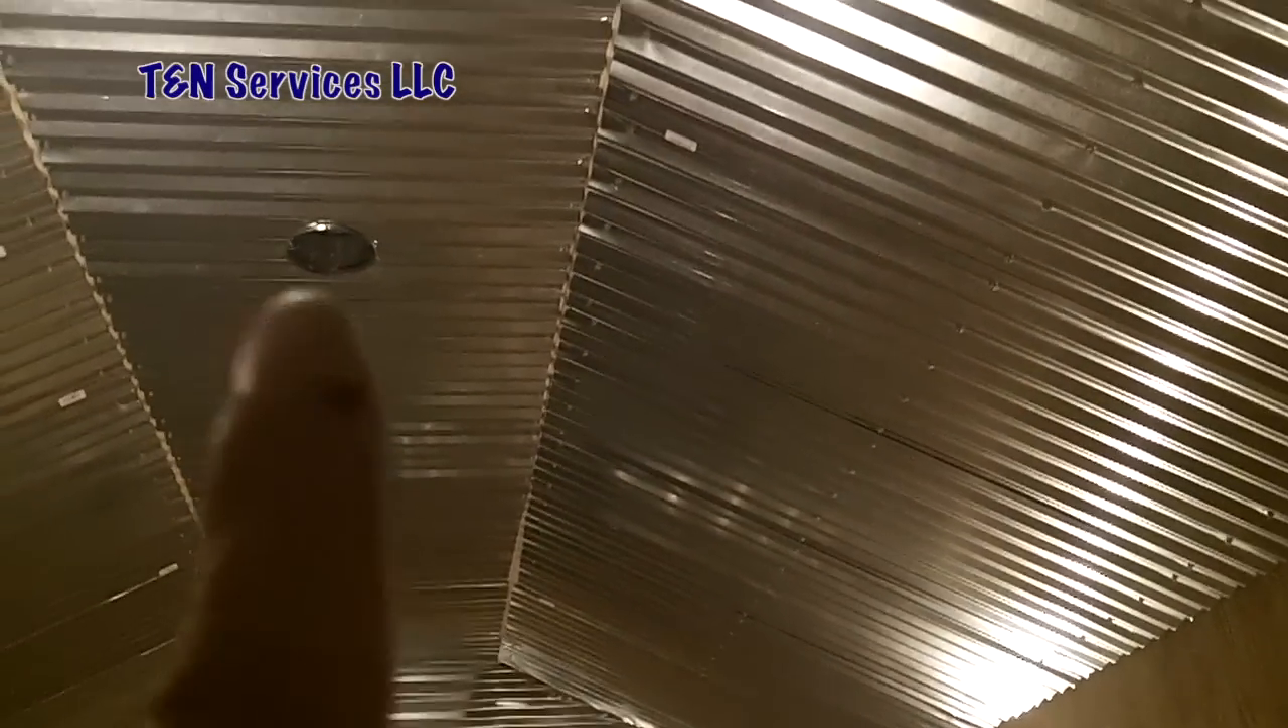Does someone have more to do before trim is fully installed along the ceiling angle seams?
Yes.